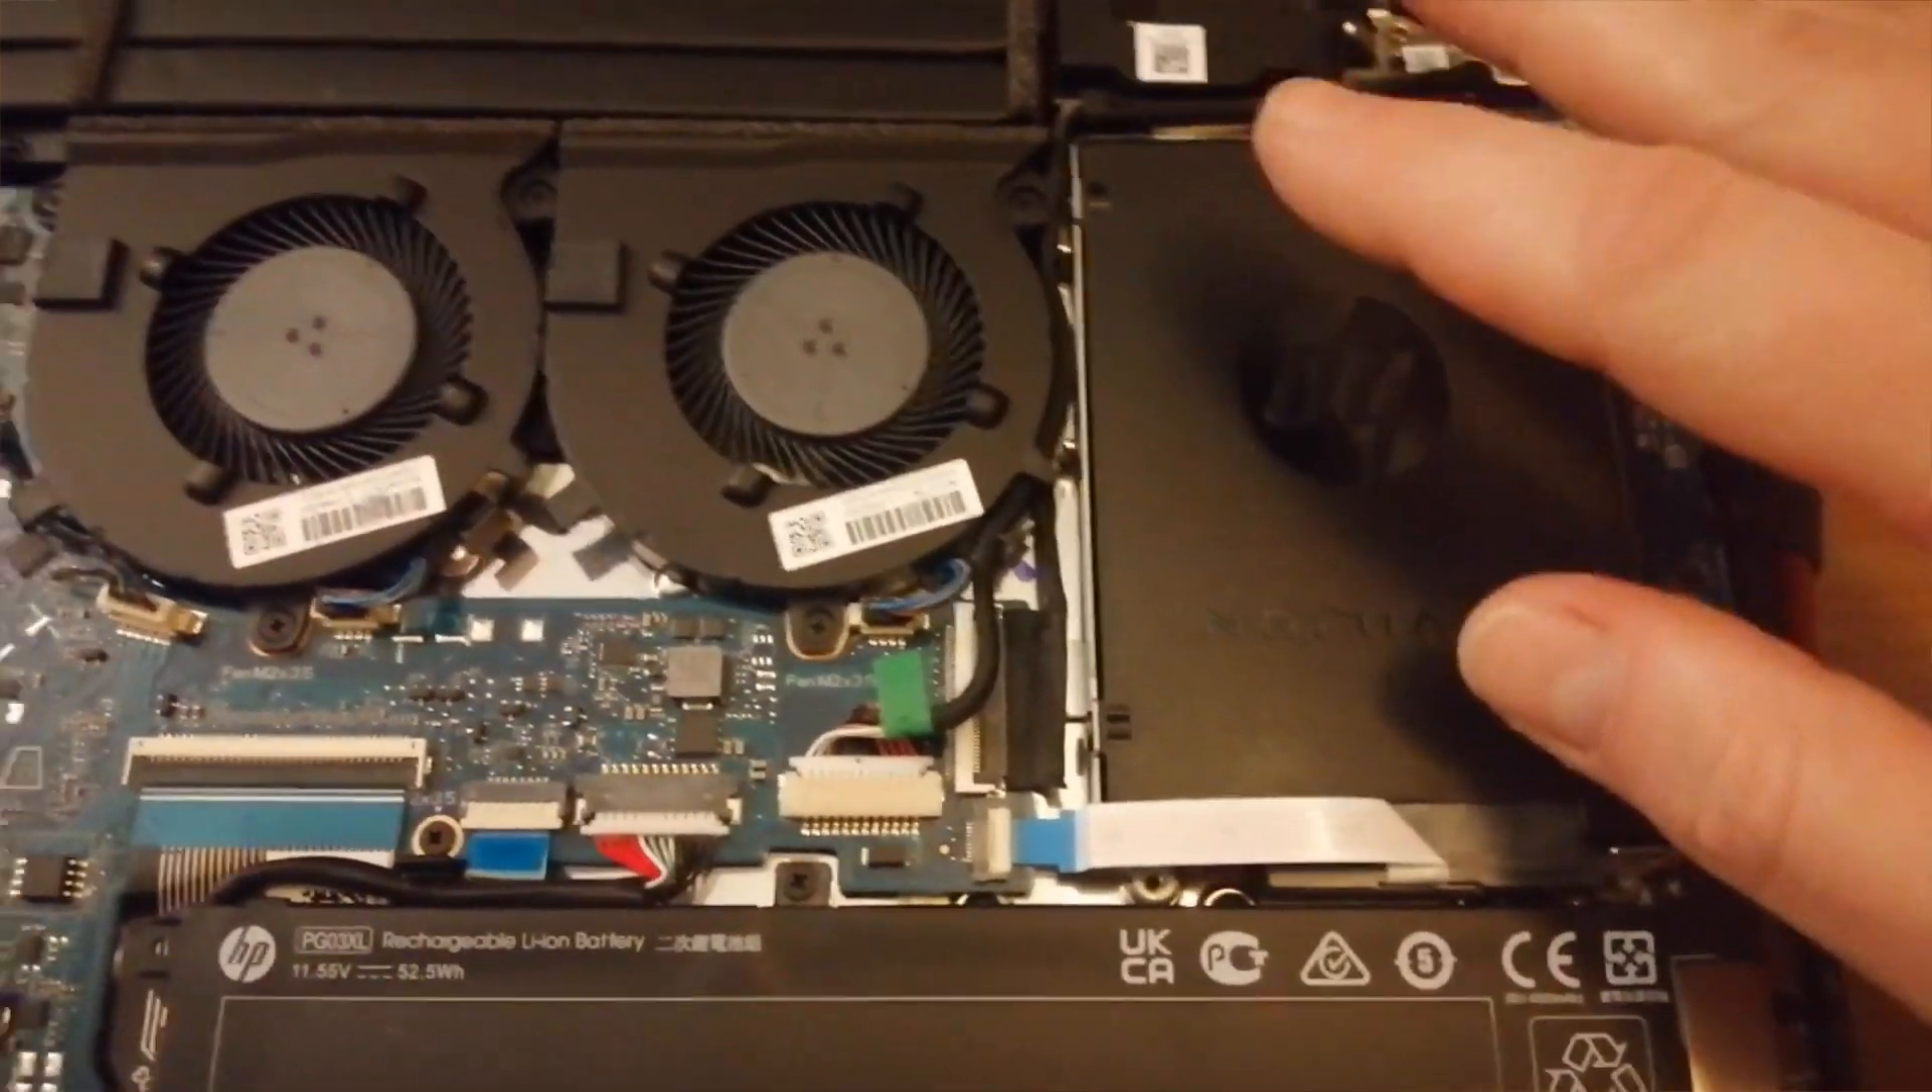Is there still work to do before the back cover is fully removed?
No.